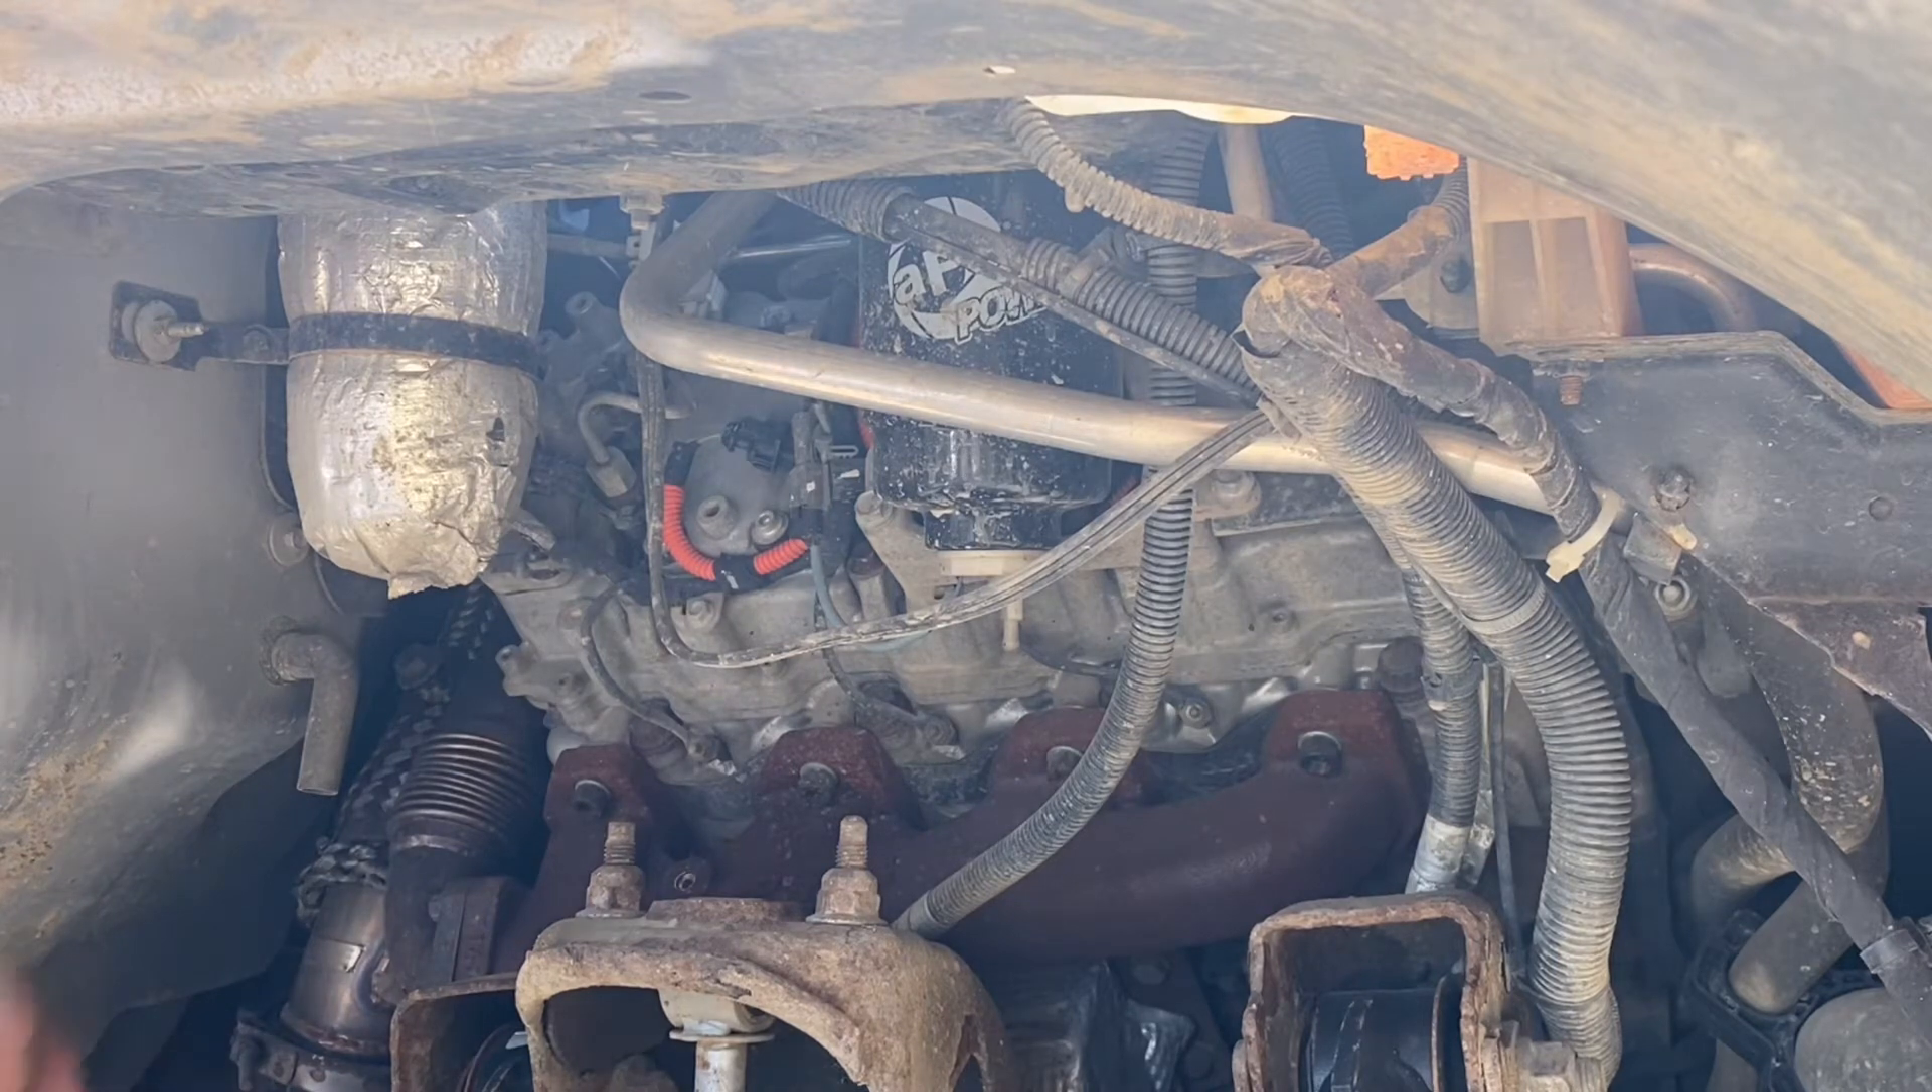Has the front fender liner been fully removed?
Yes.